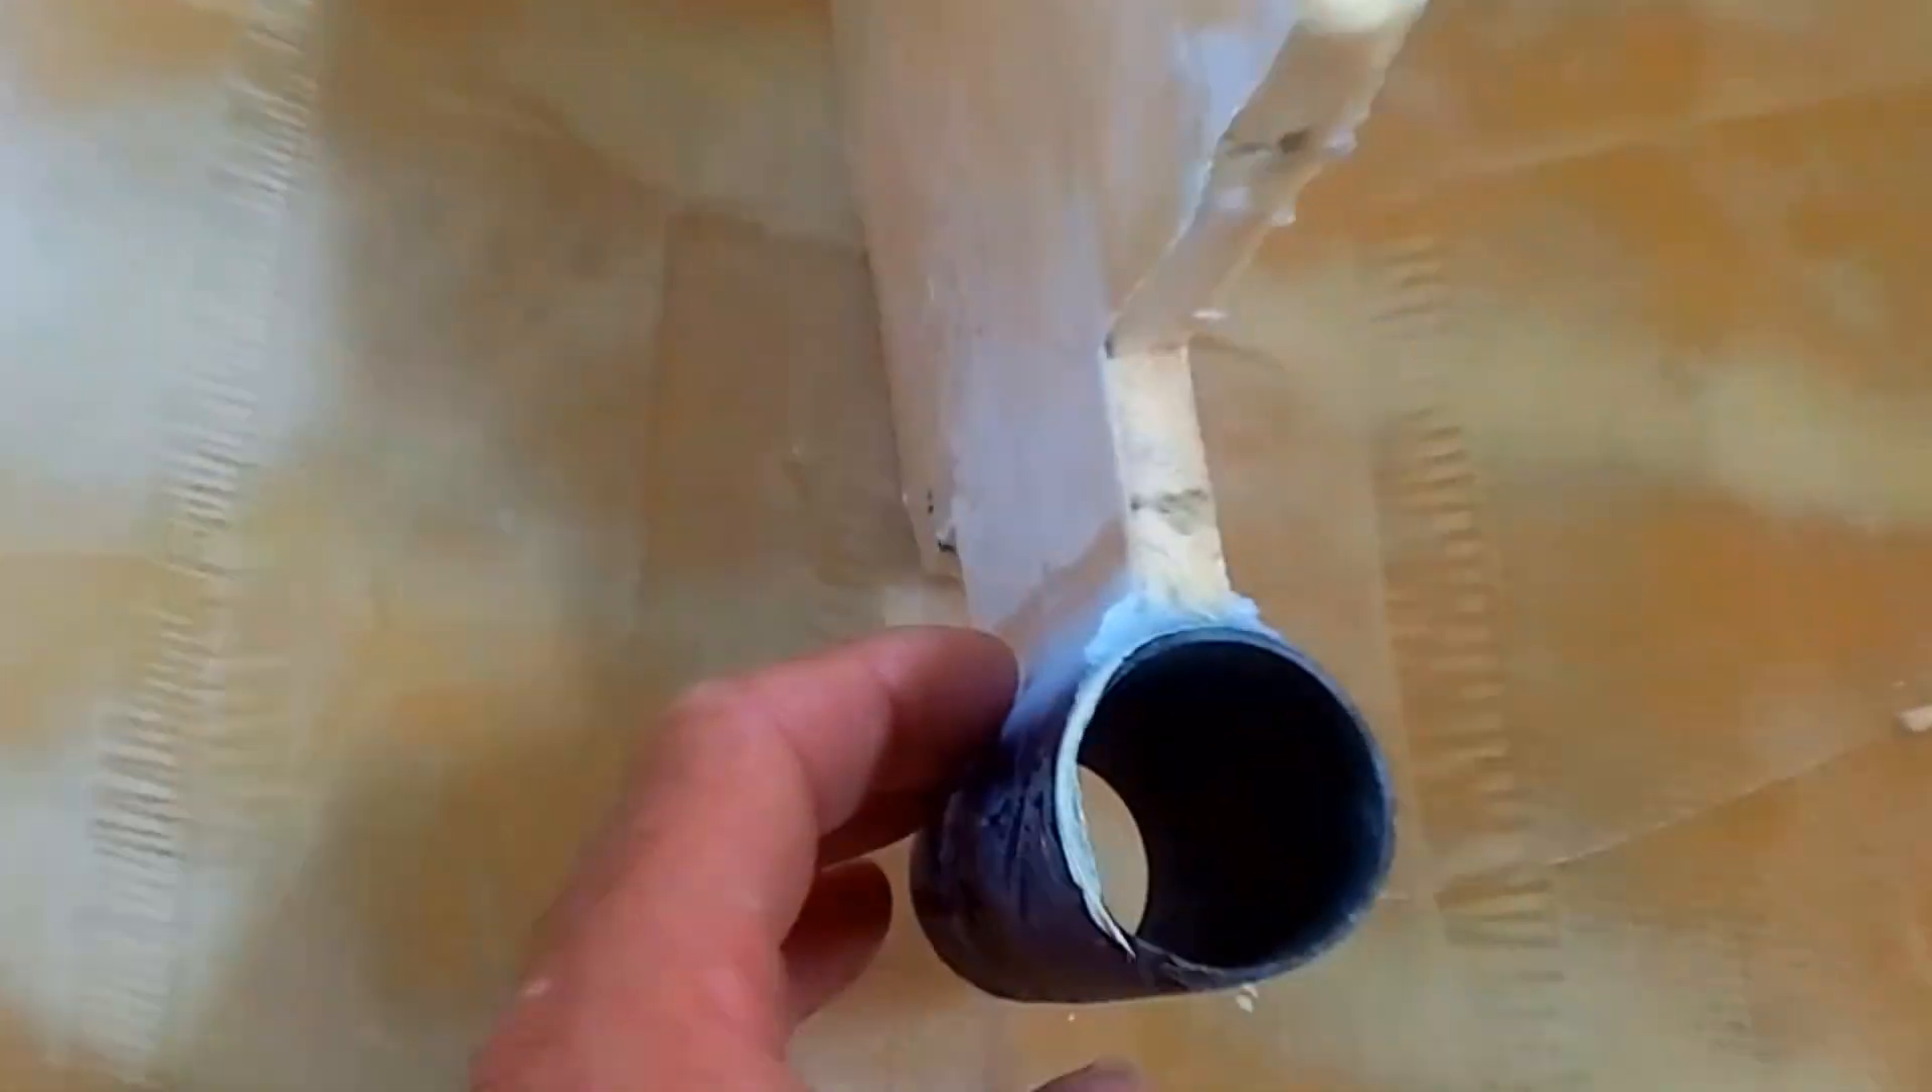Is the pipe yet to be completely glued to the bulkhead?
No.